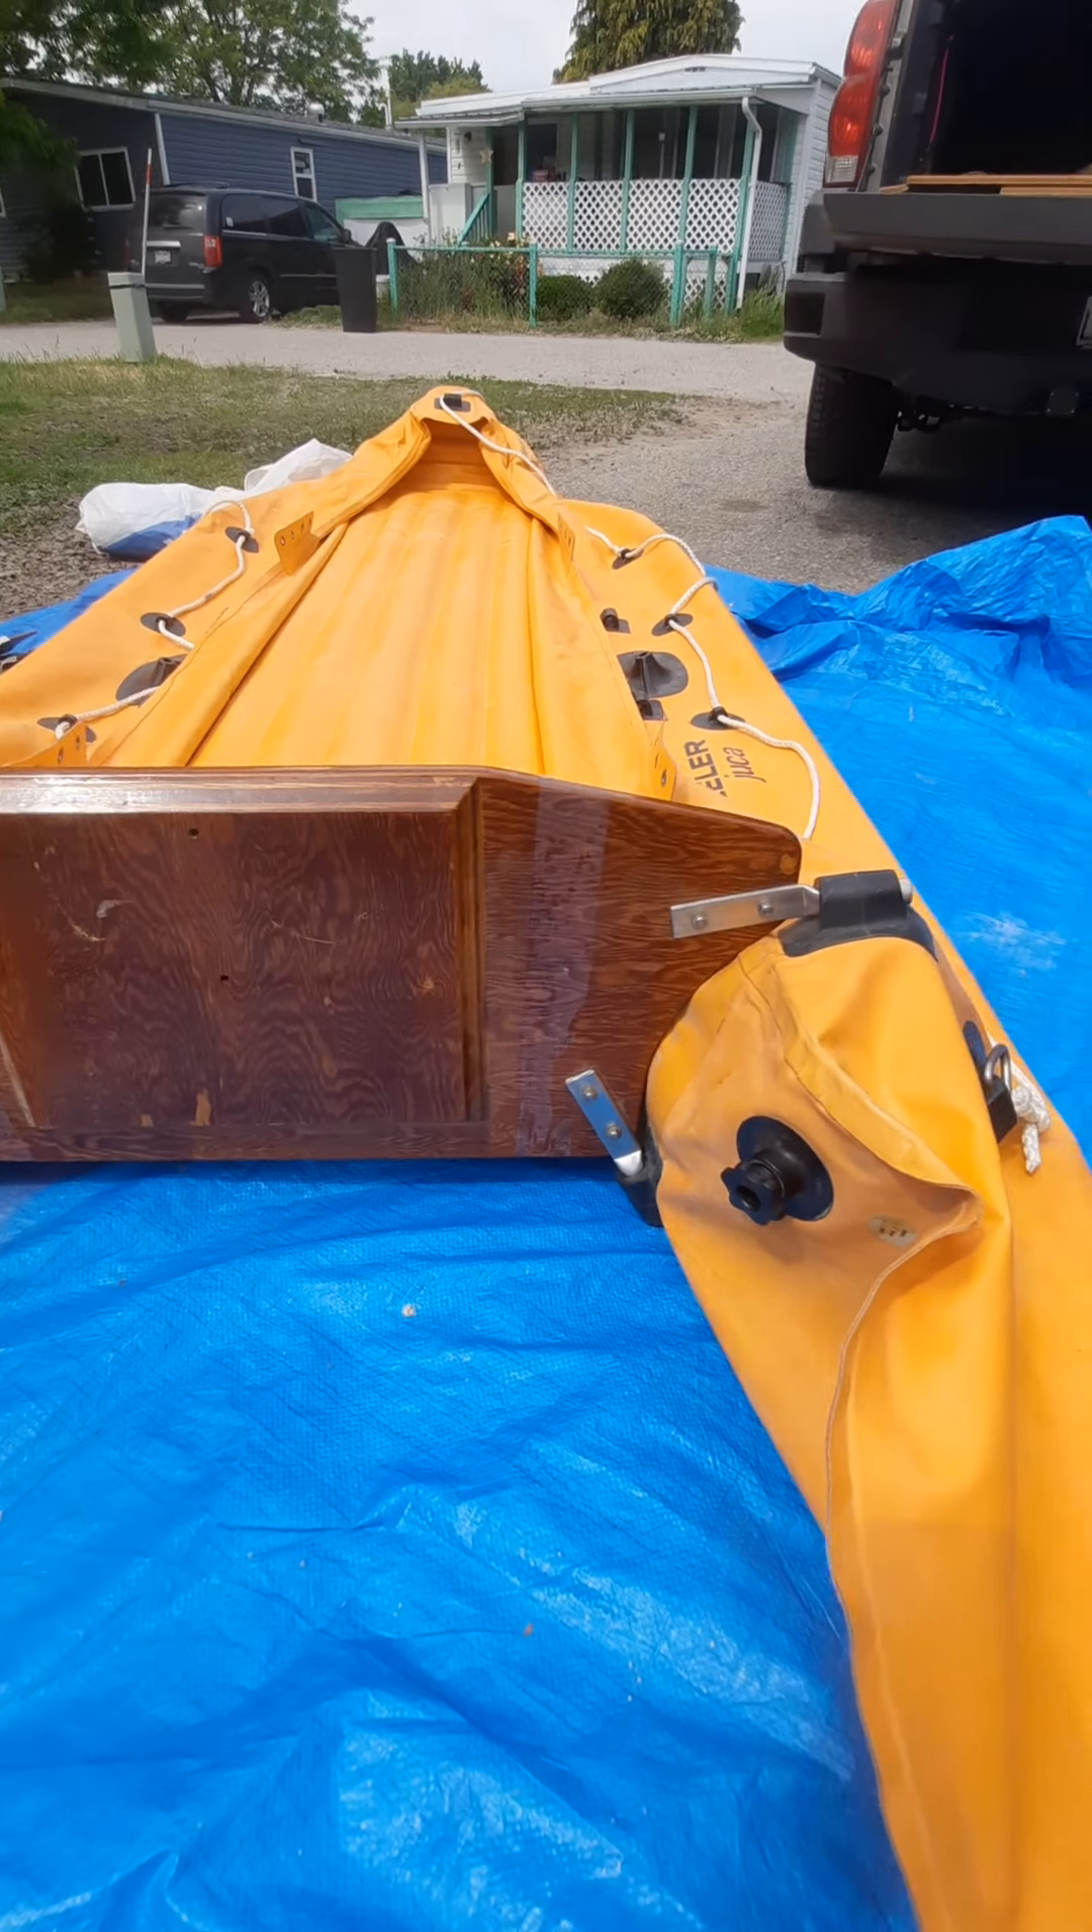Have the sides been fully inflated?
No.